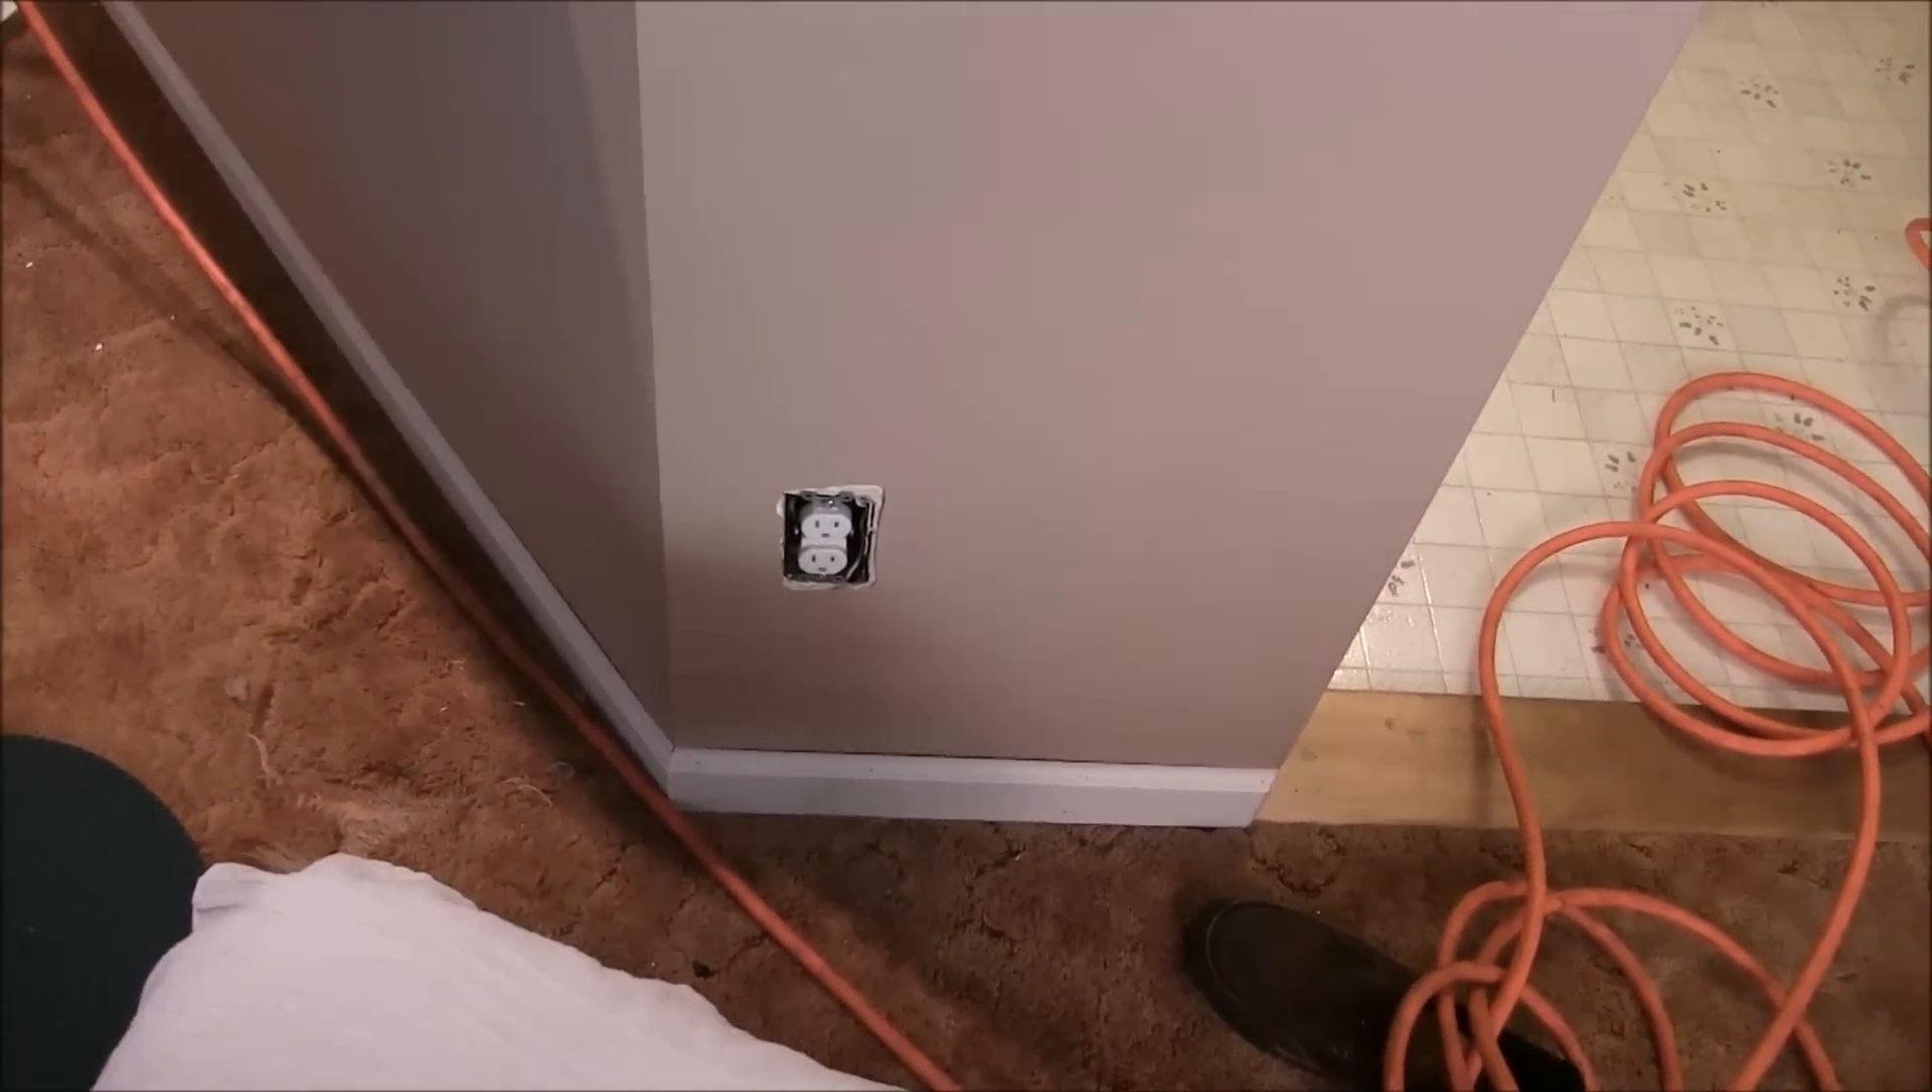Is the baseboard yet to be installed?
No.